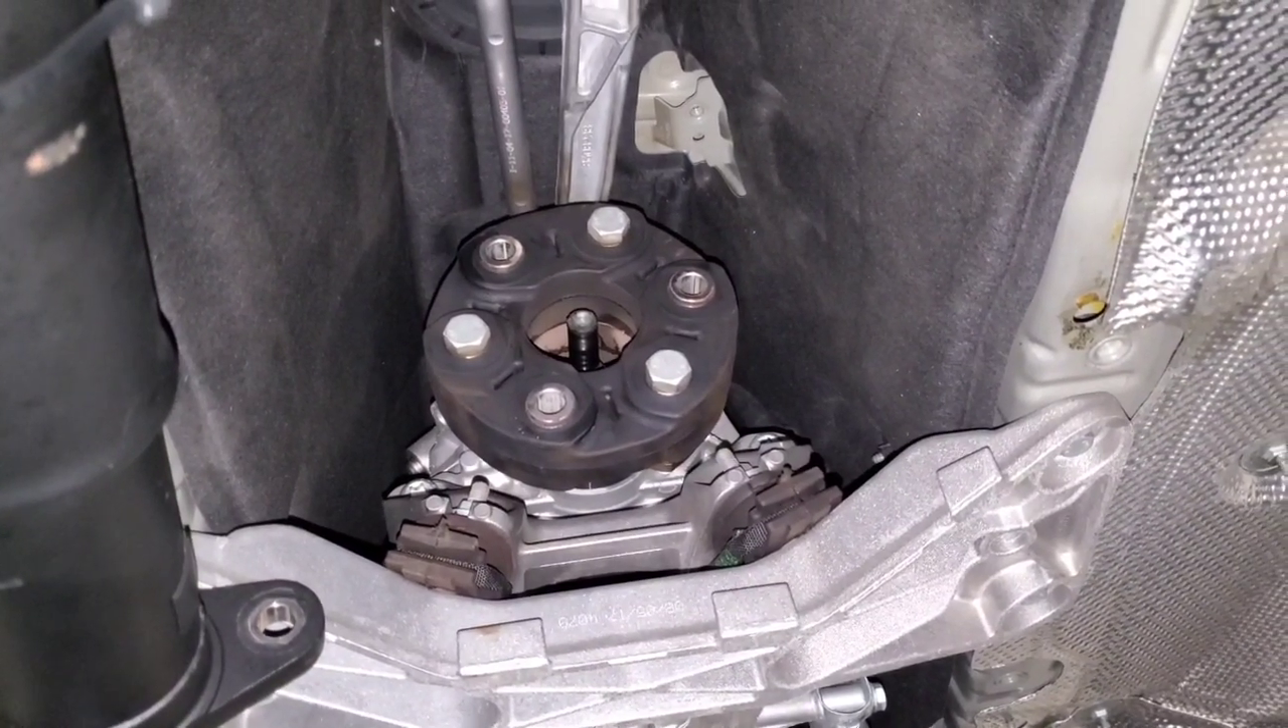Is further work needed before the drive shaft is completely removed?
No.